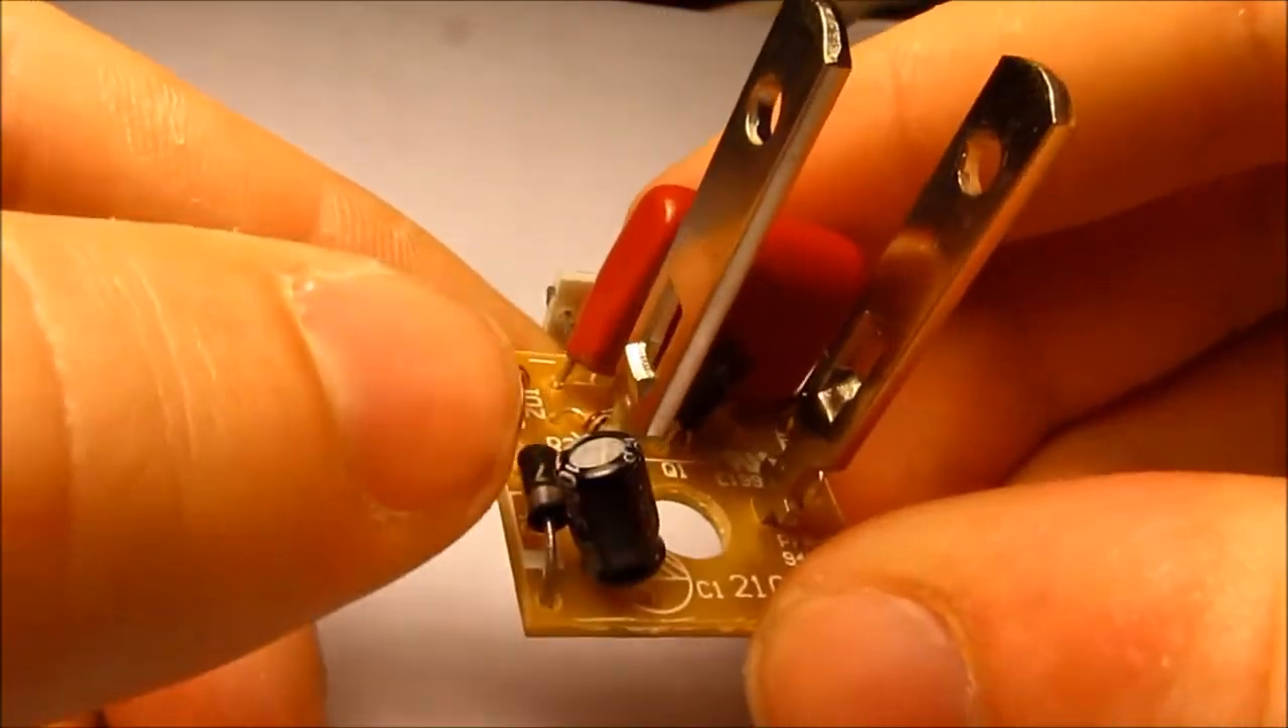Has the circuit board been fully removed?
Yes.